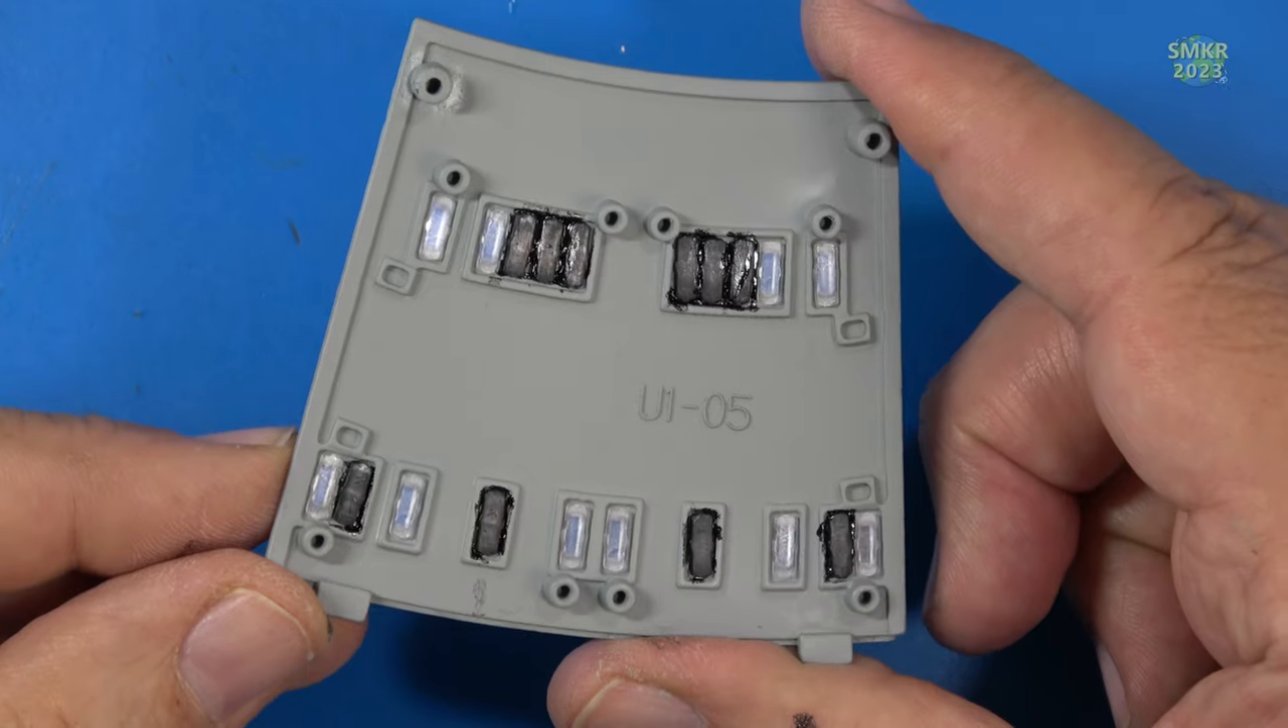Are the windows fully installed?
Yes.